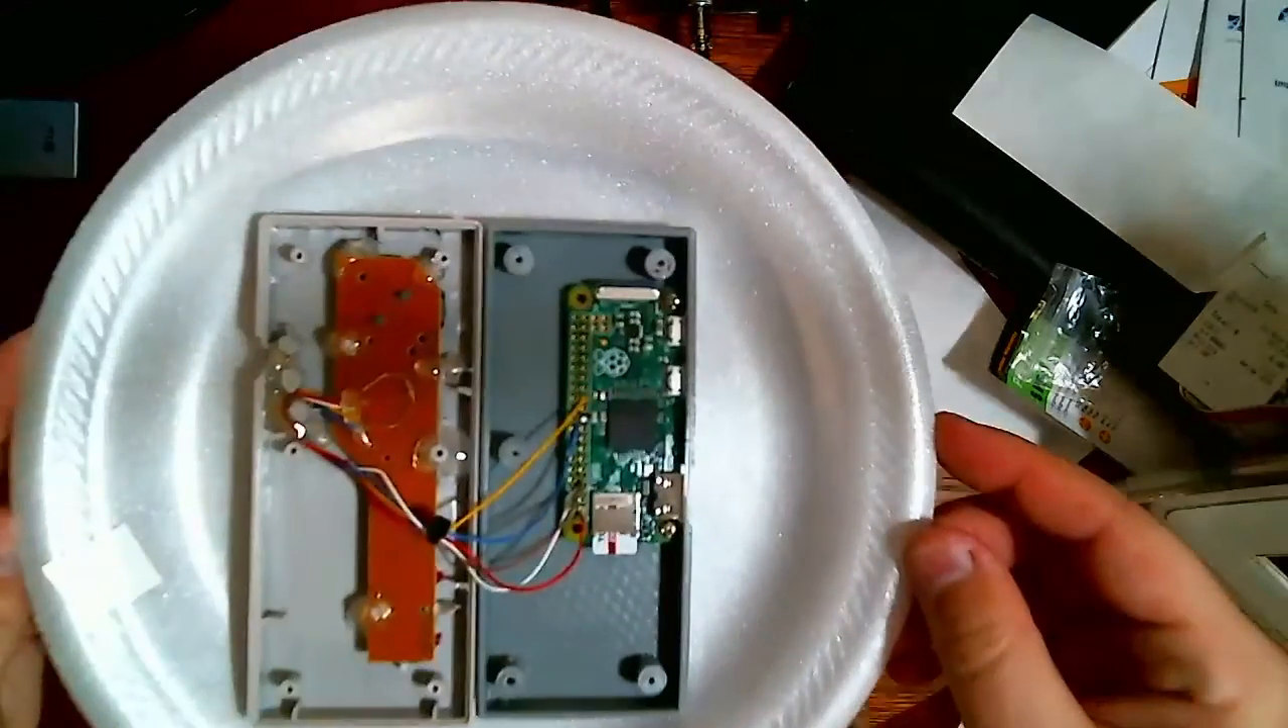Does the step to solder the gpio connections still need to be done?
No.